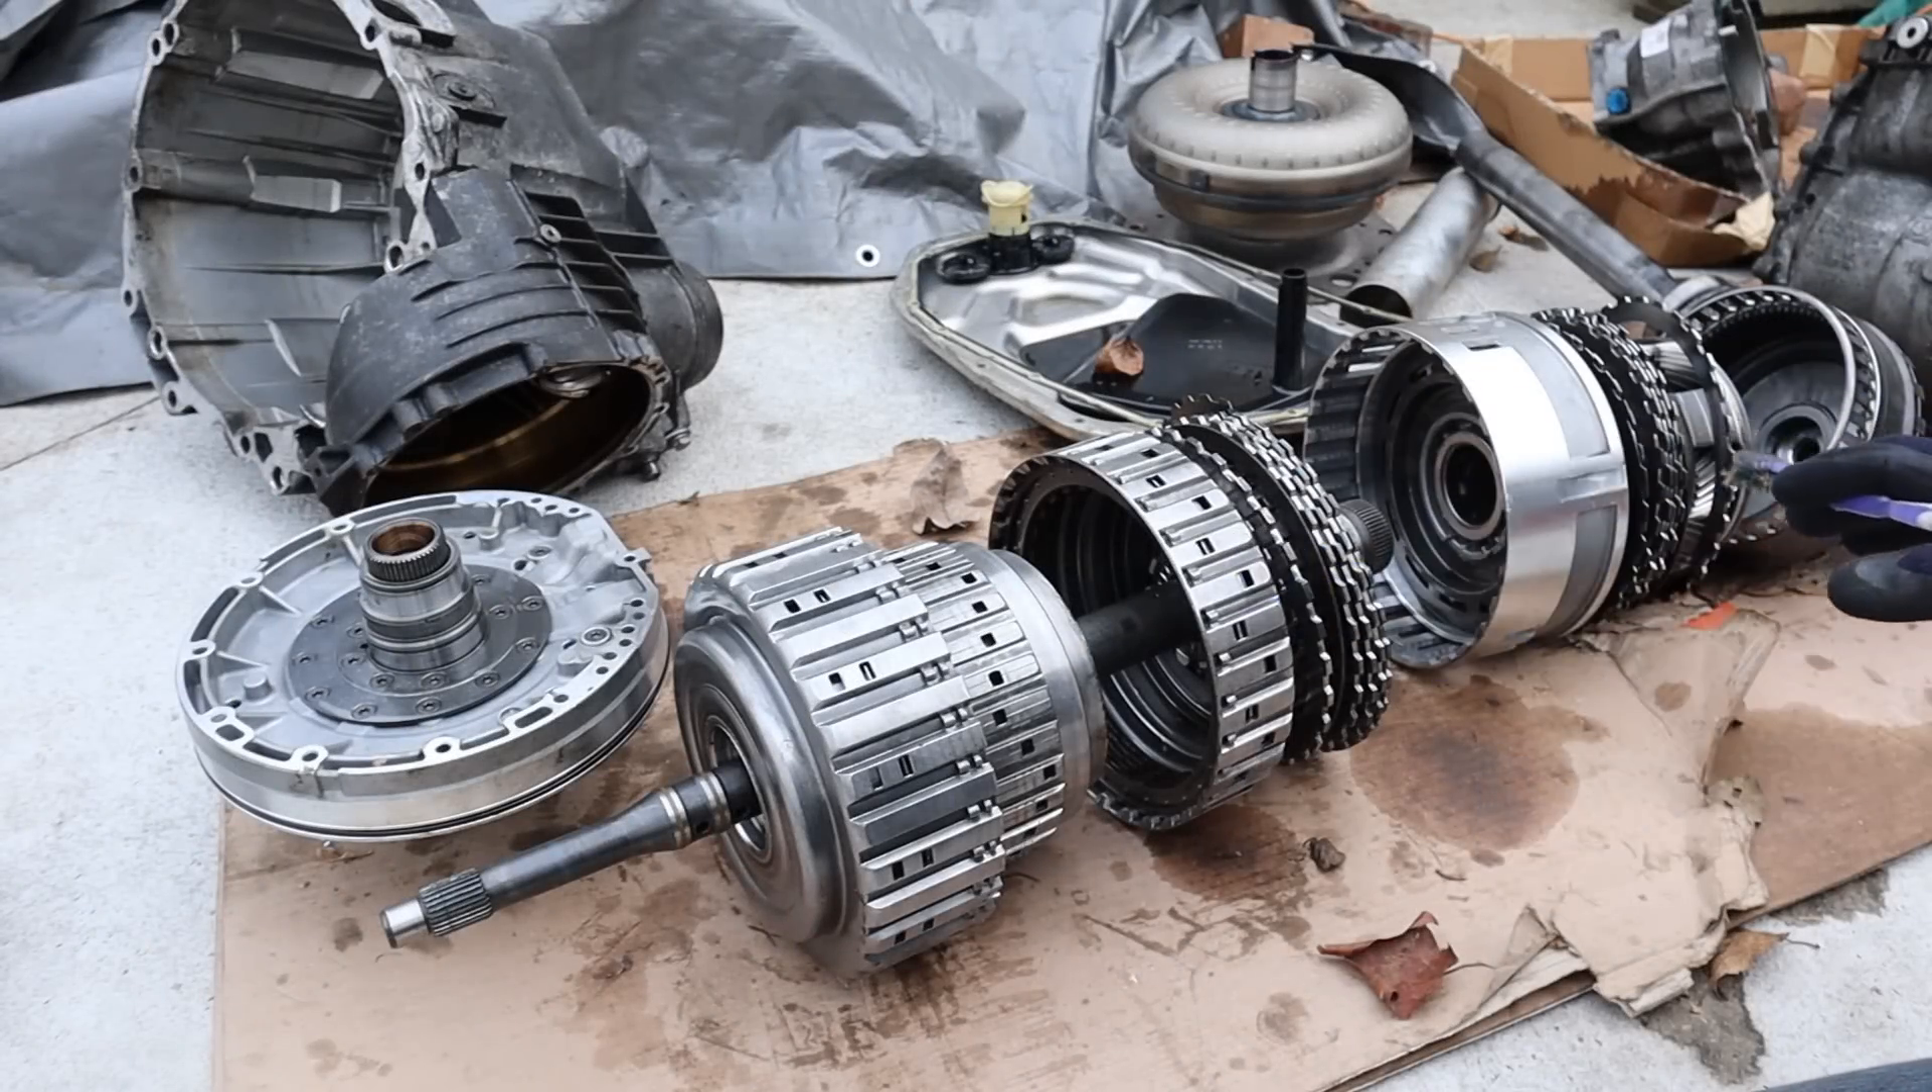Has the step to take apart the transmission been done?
Yes.